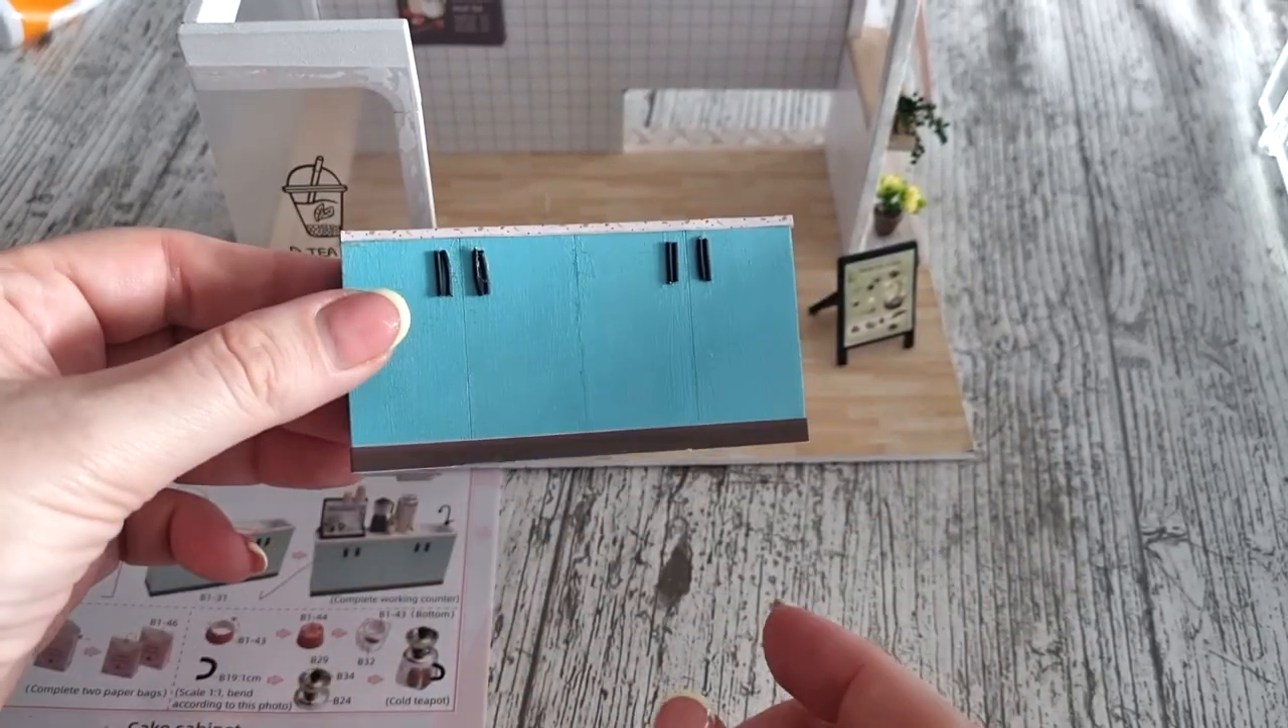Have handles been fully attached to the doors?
Yes.